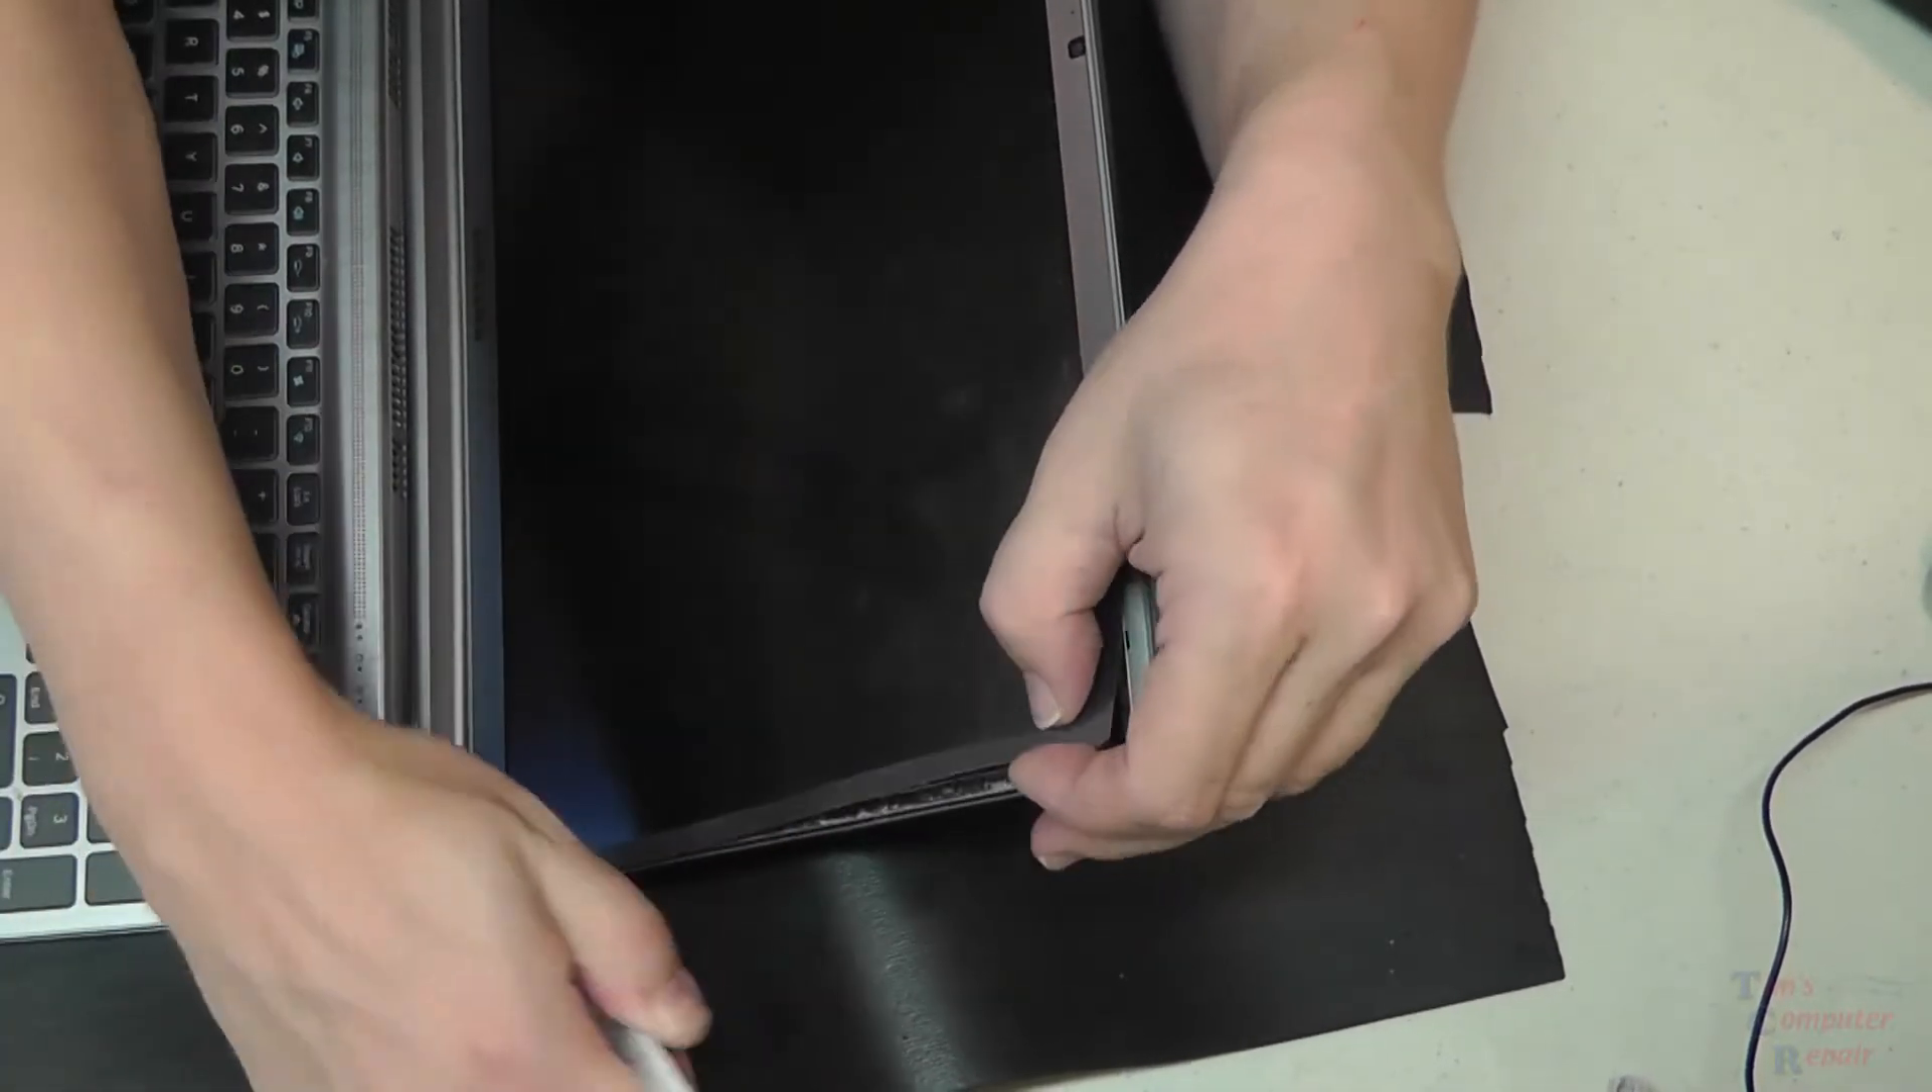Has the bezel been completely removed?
No.